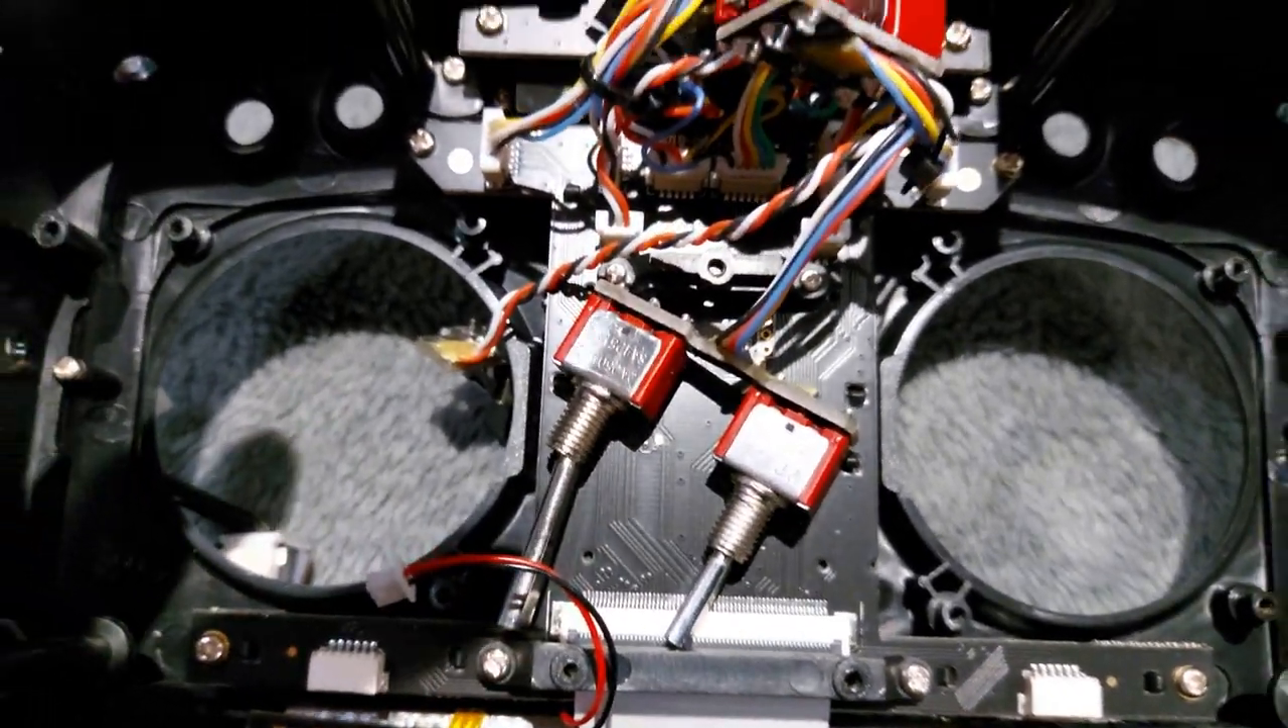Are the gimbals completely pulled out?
Yes.